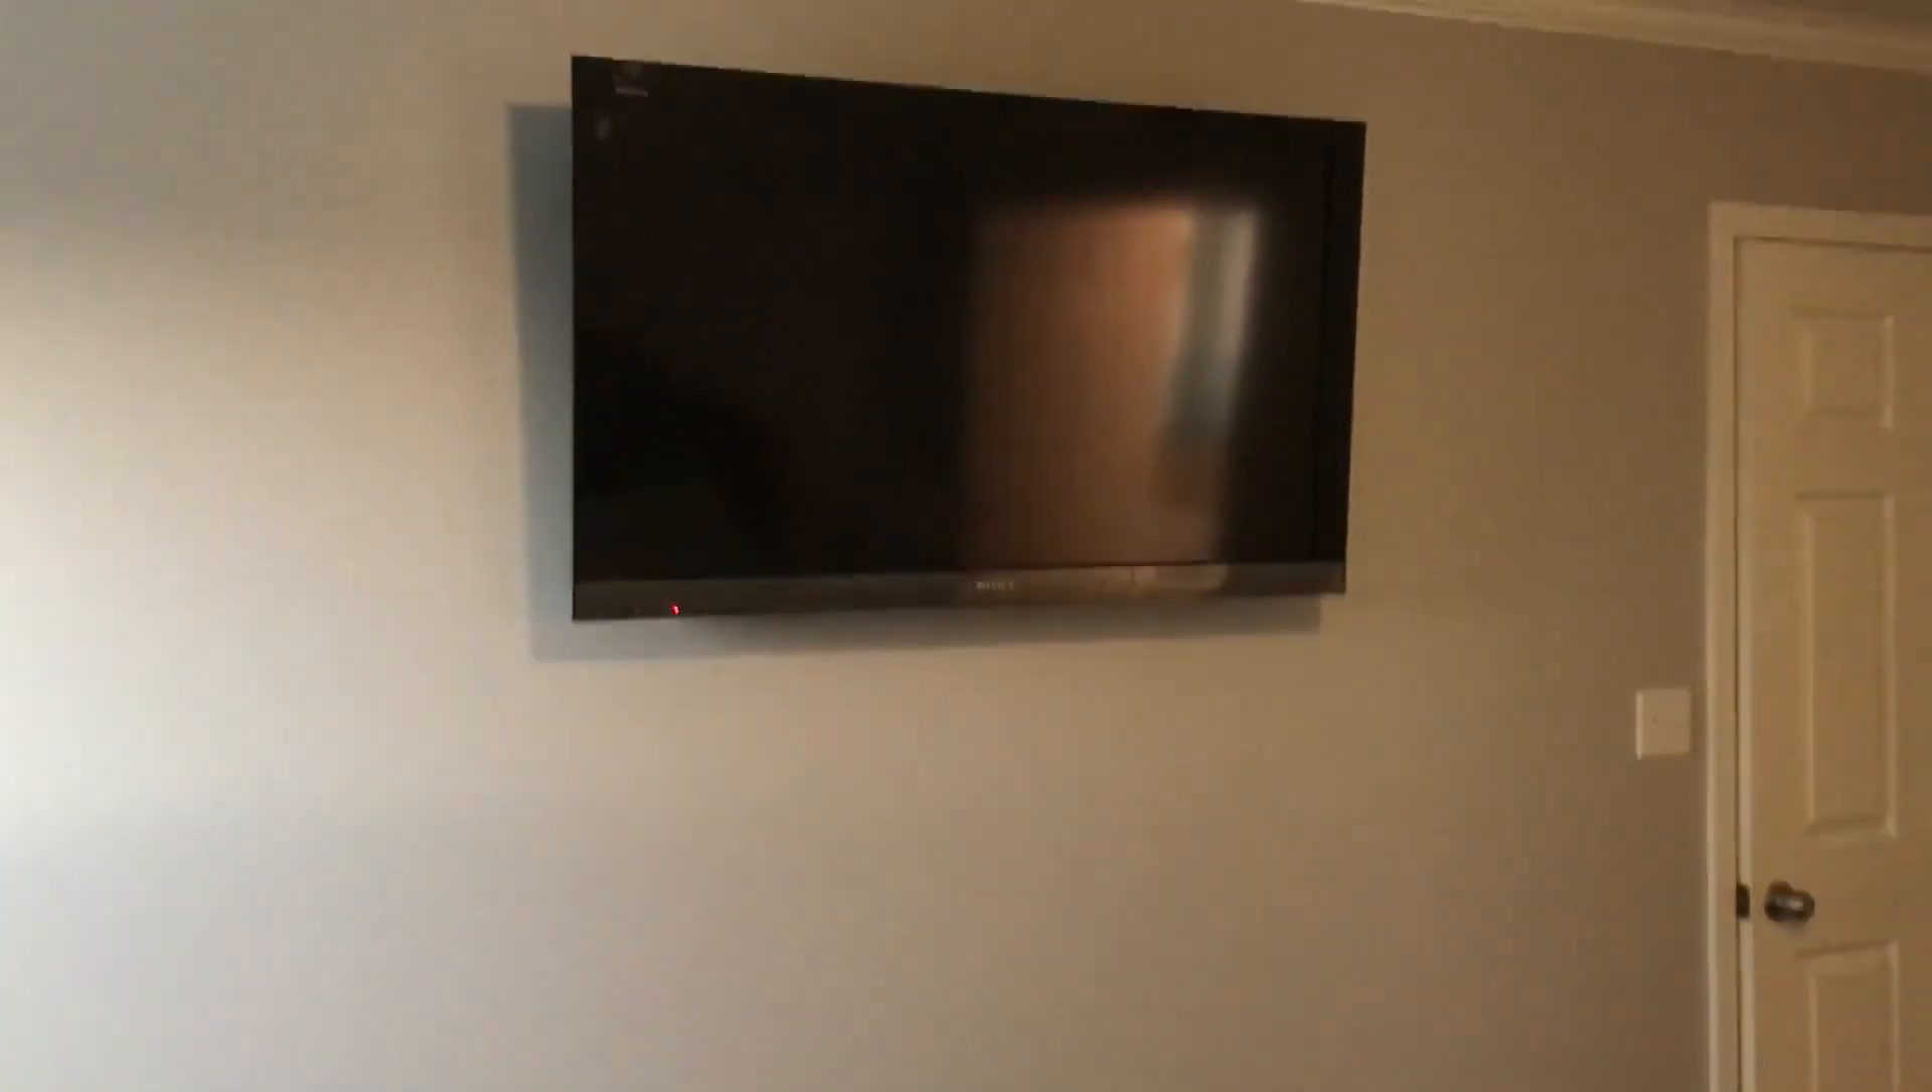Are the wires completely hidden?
Yes.